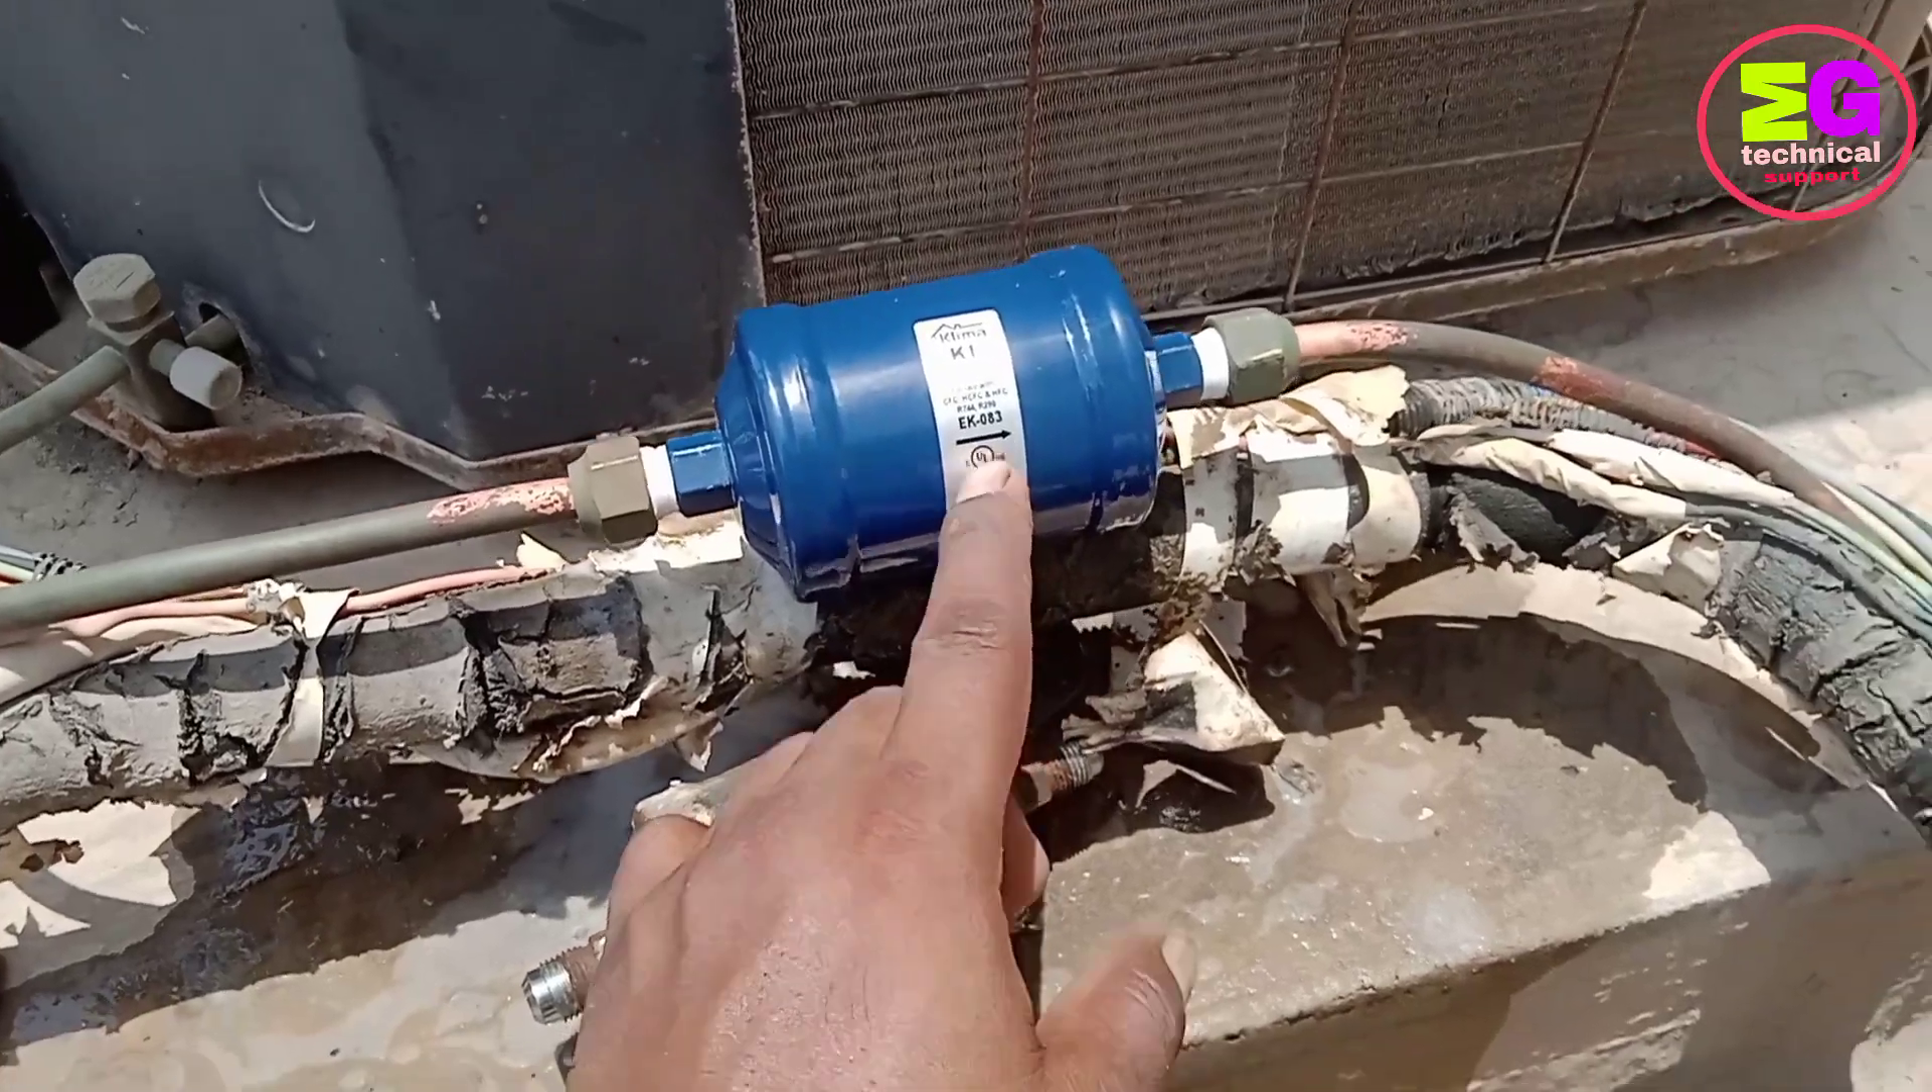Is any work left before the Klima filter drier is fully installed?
No.